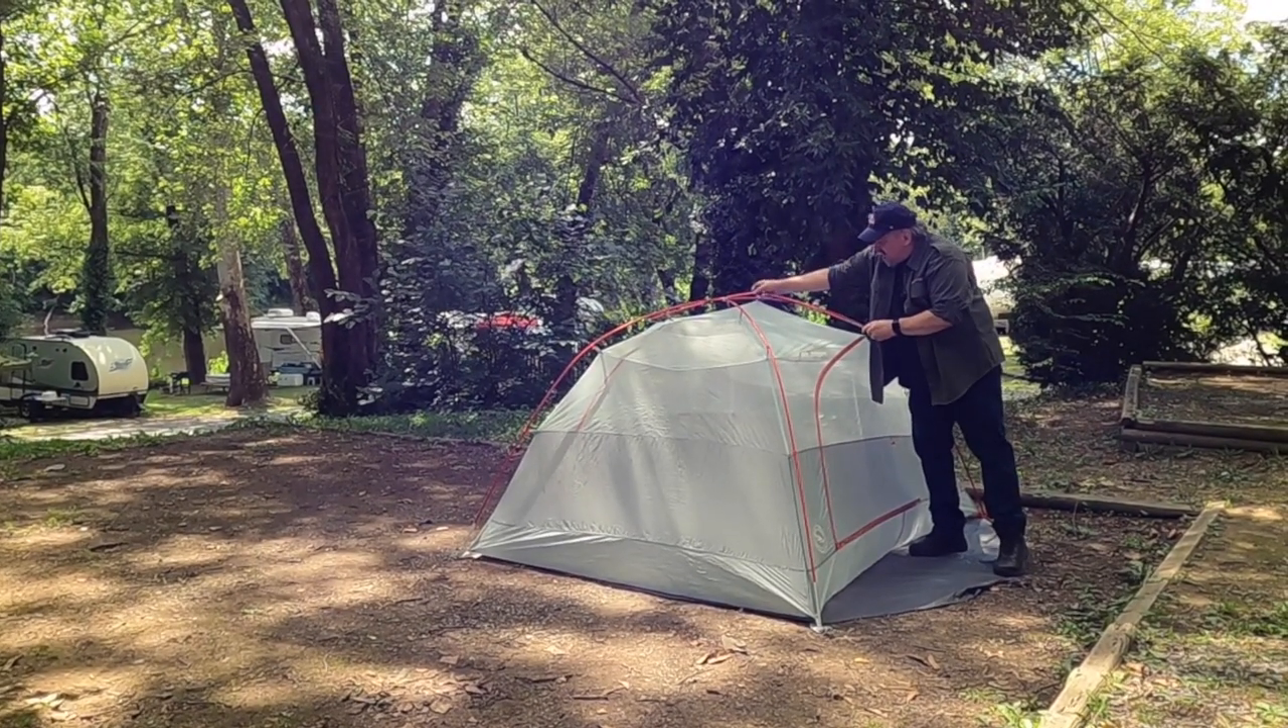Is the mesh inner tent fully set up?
No.